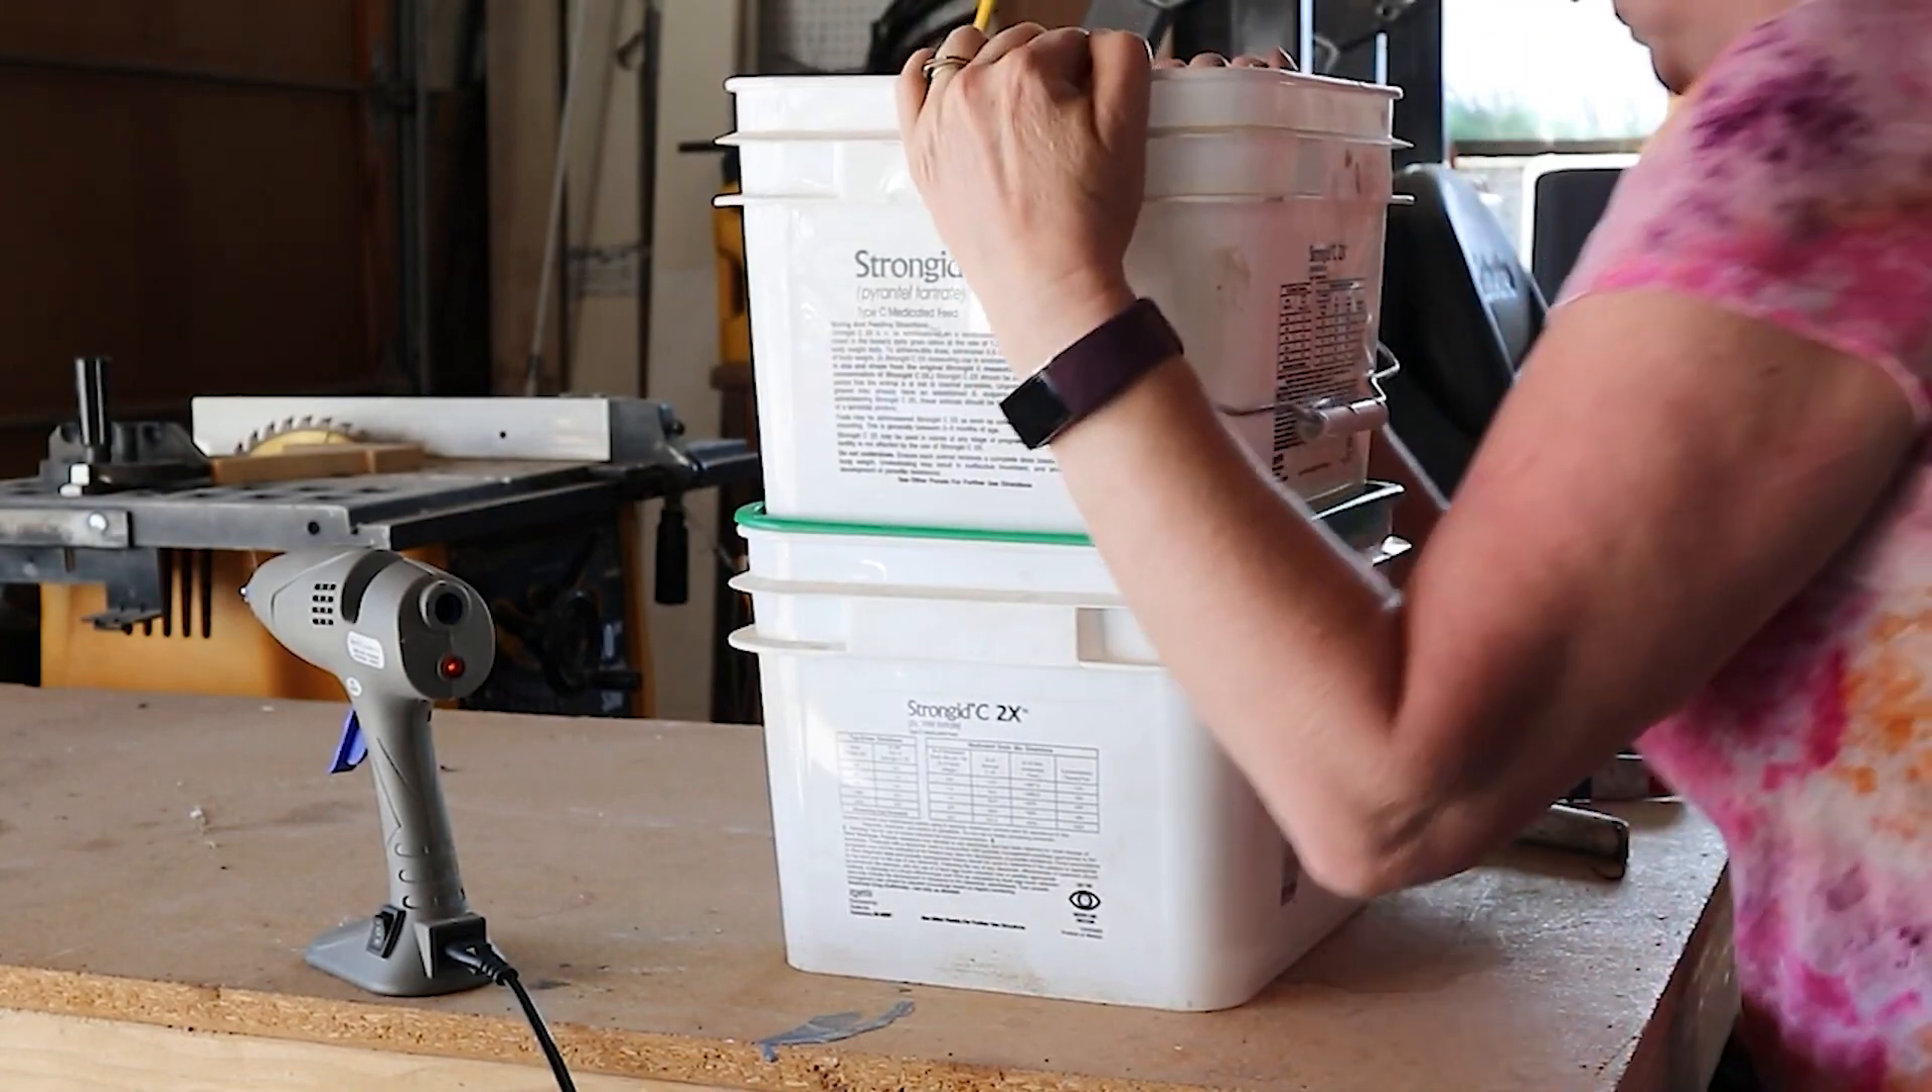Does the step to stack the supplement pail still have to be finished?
No.